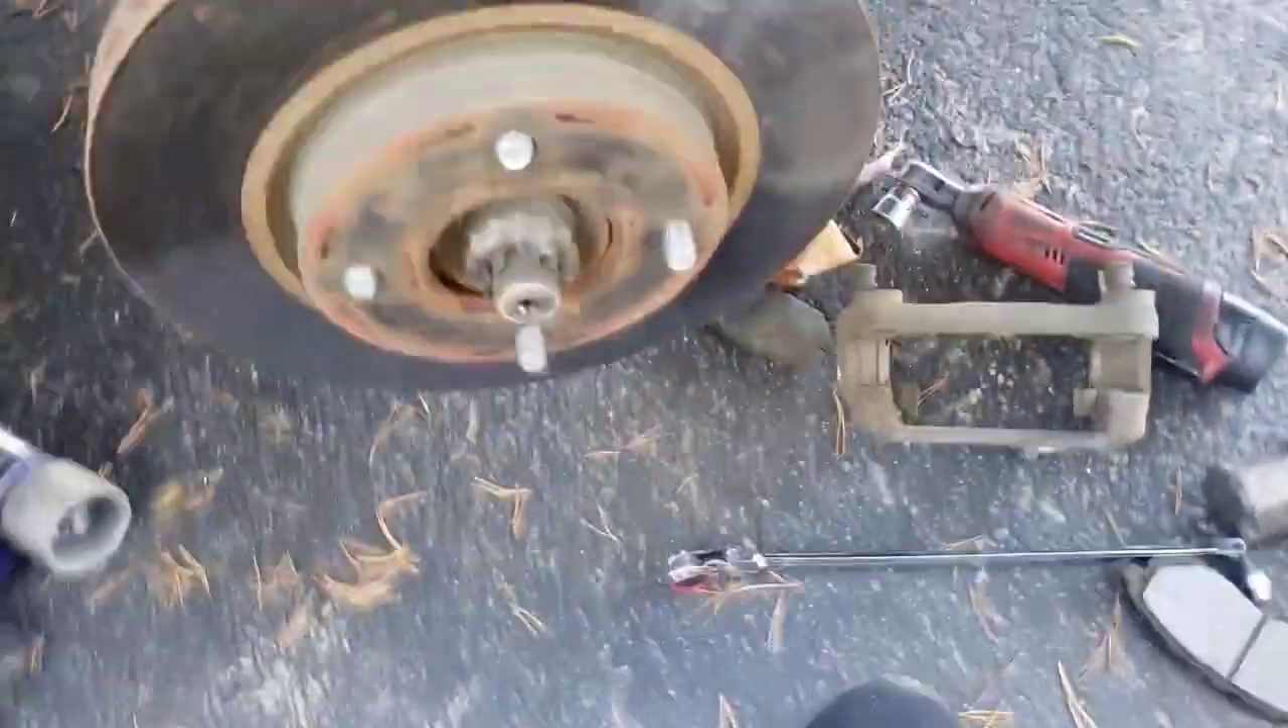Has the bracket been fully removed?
Yes.